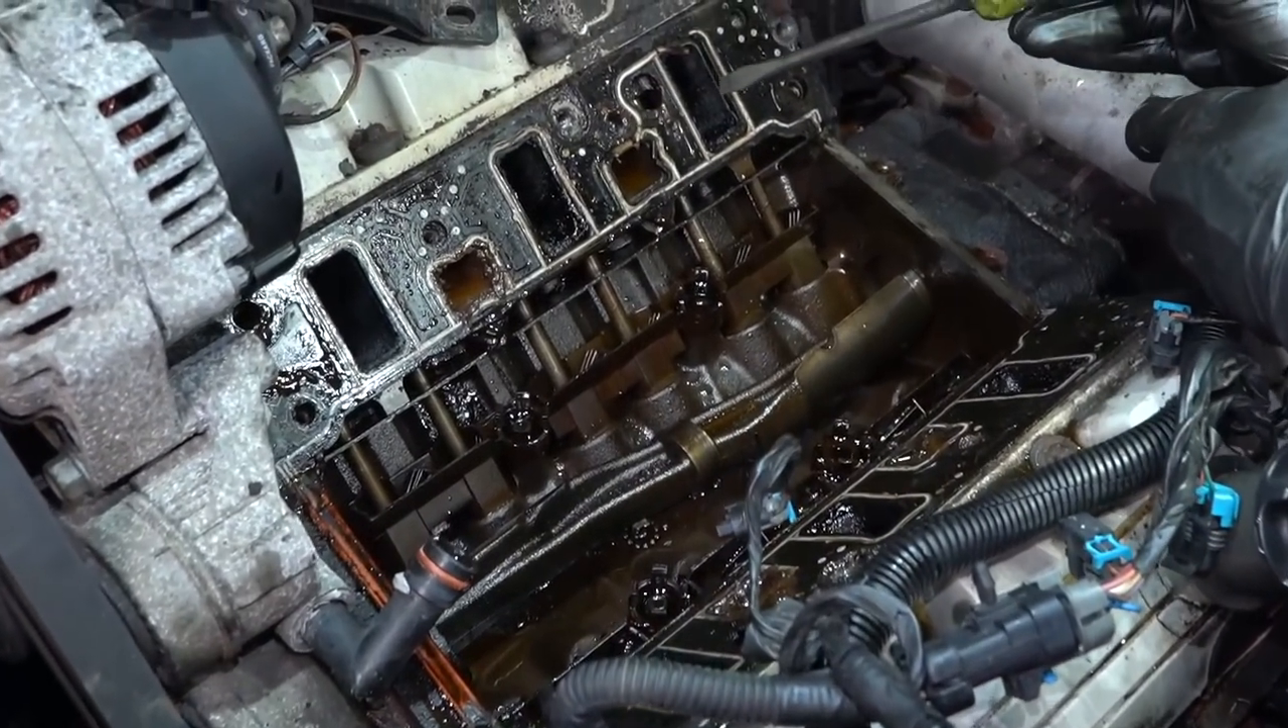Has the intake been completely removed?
Yes.